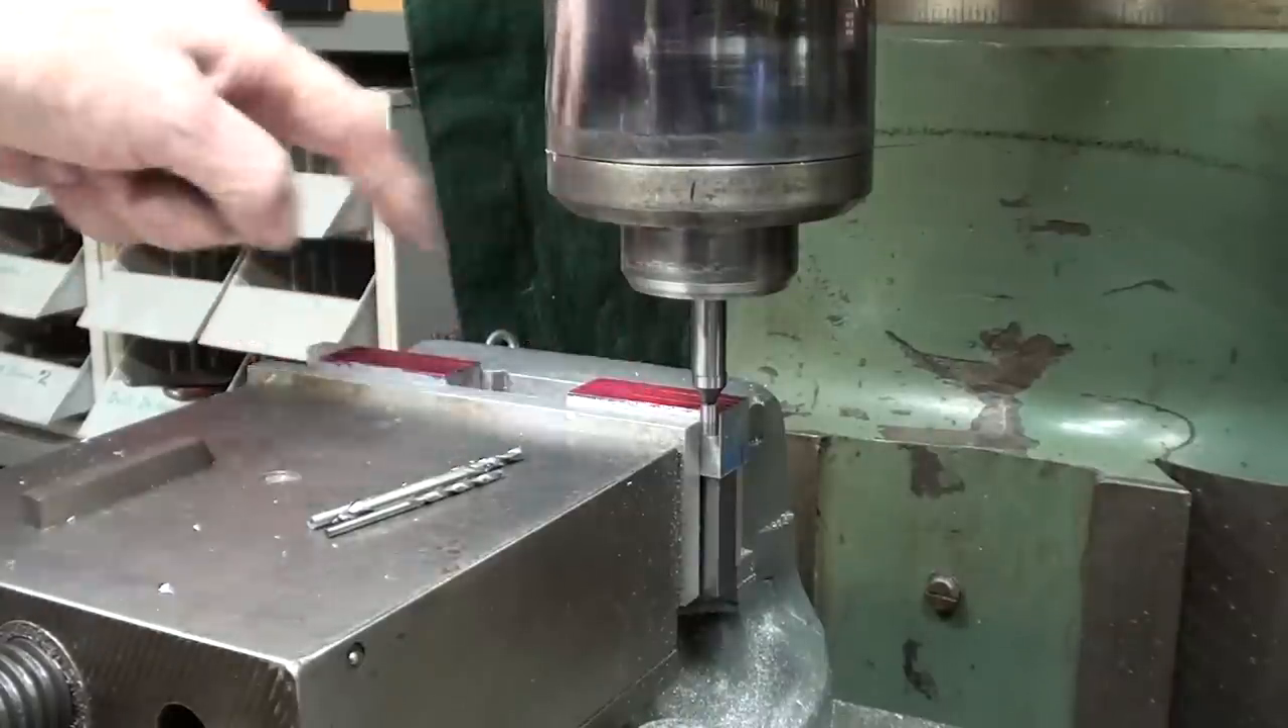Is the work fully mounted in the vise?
Yes.